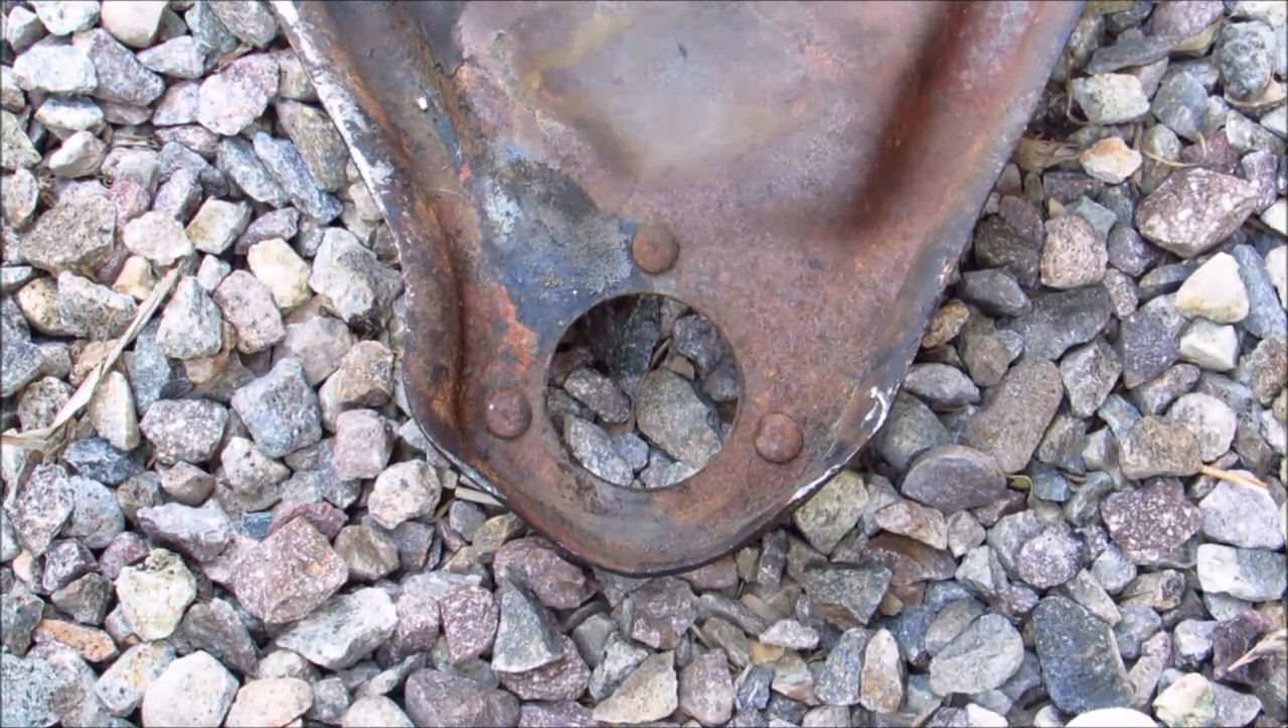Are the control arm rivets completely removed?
No.